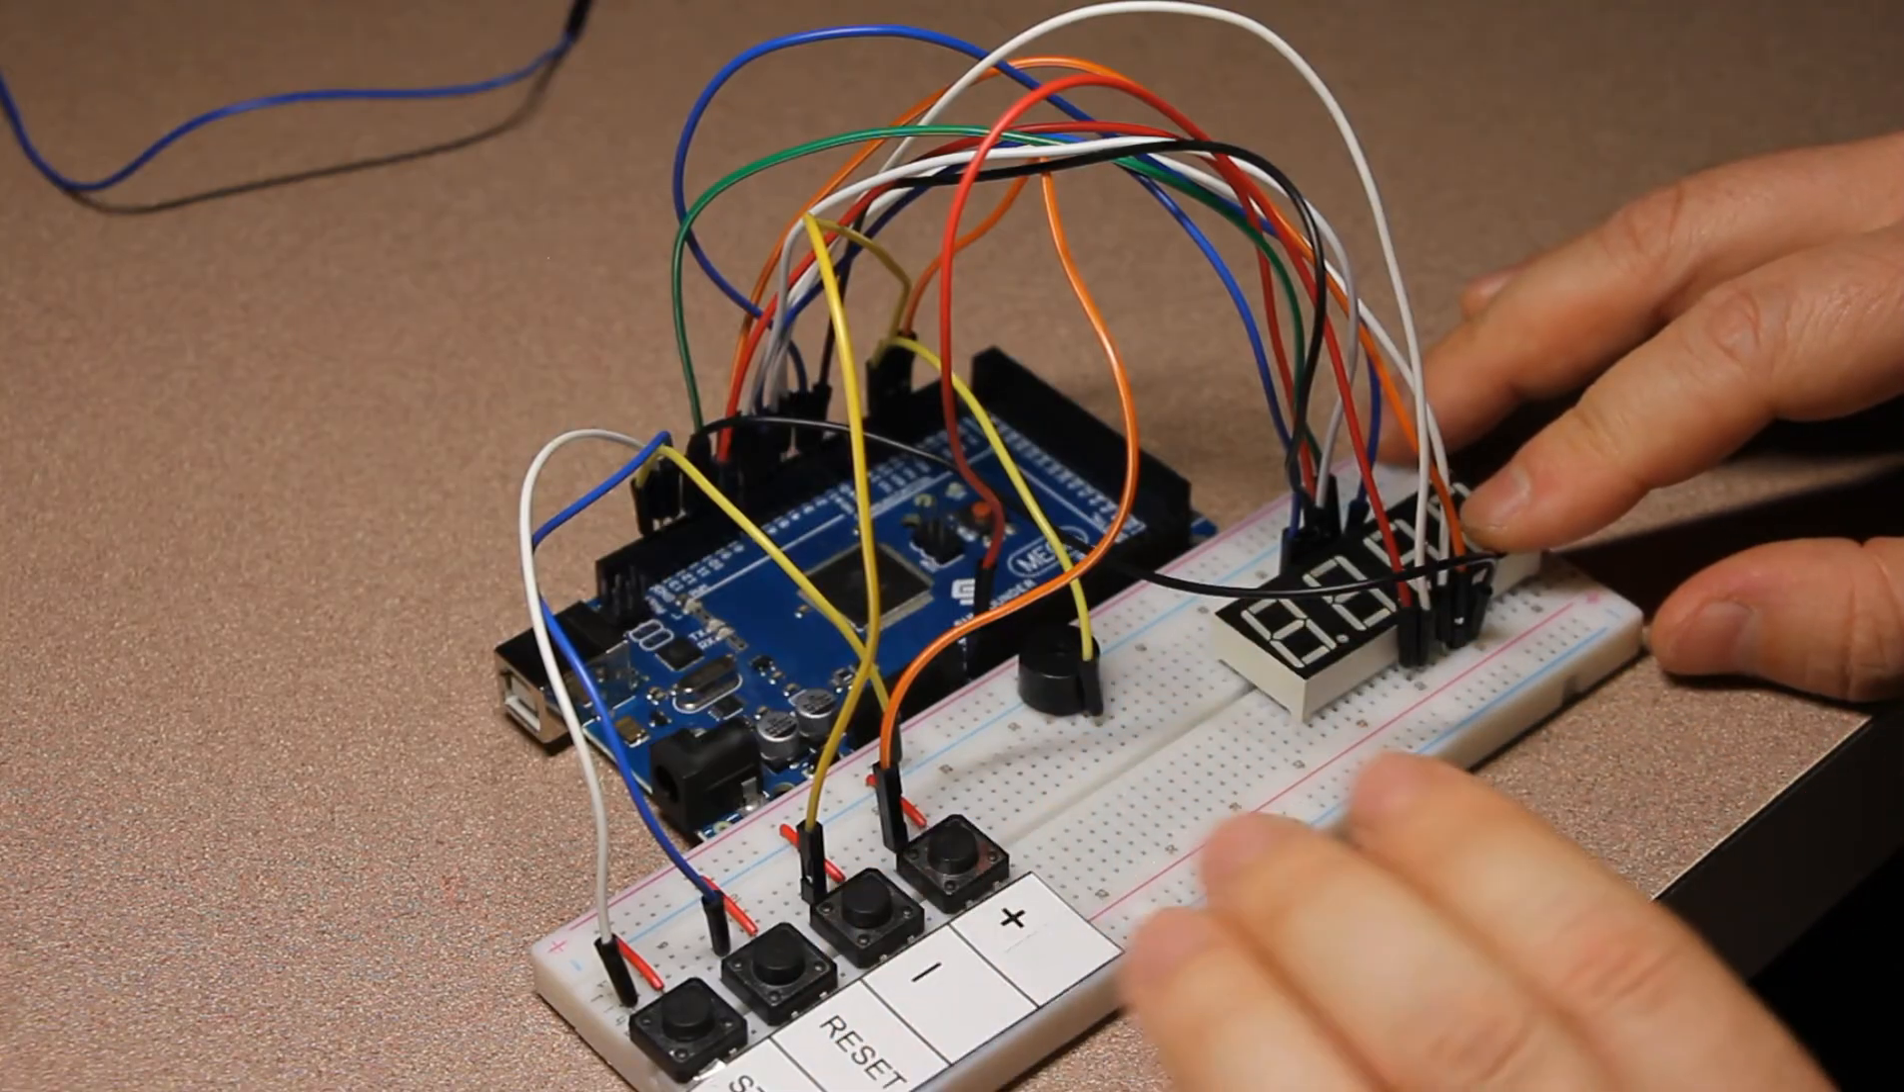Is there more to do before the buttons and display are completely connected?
No.